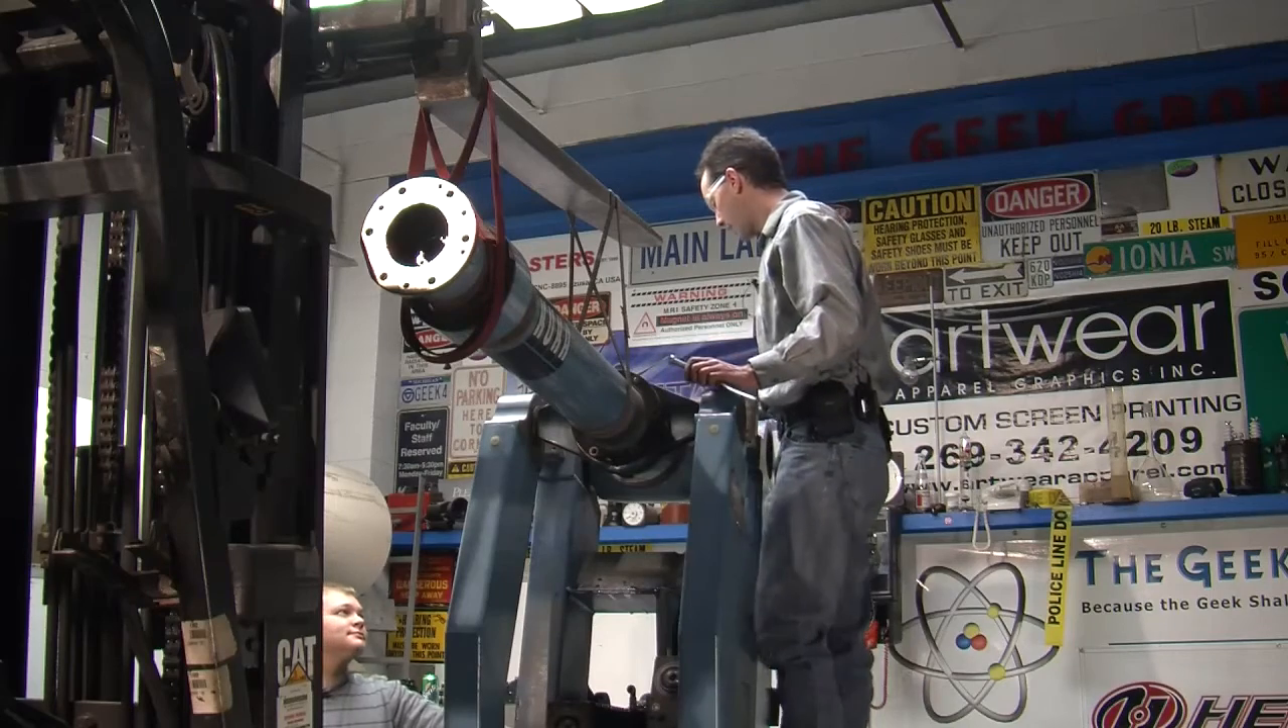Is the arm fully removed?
No.